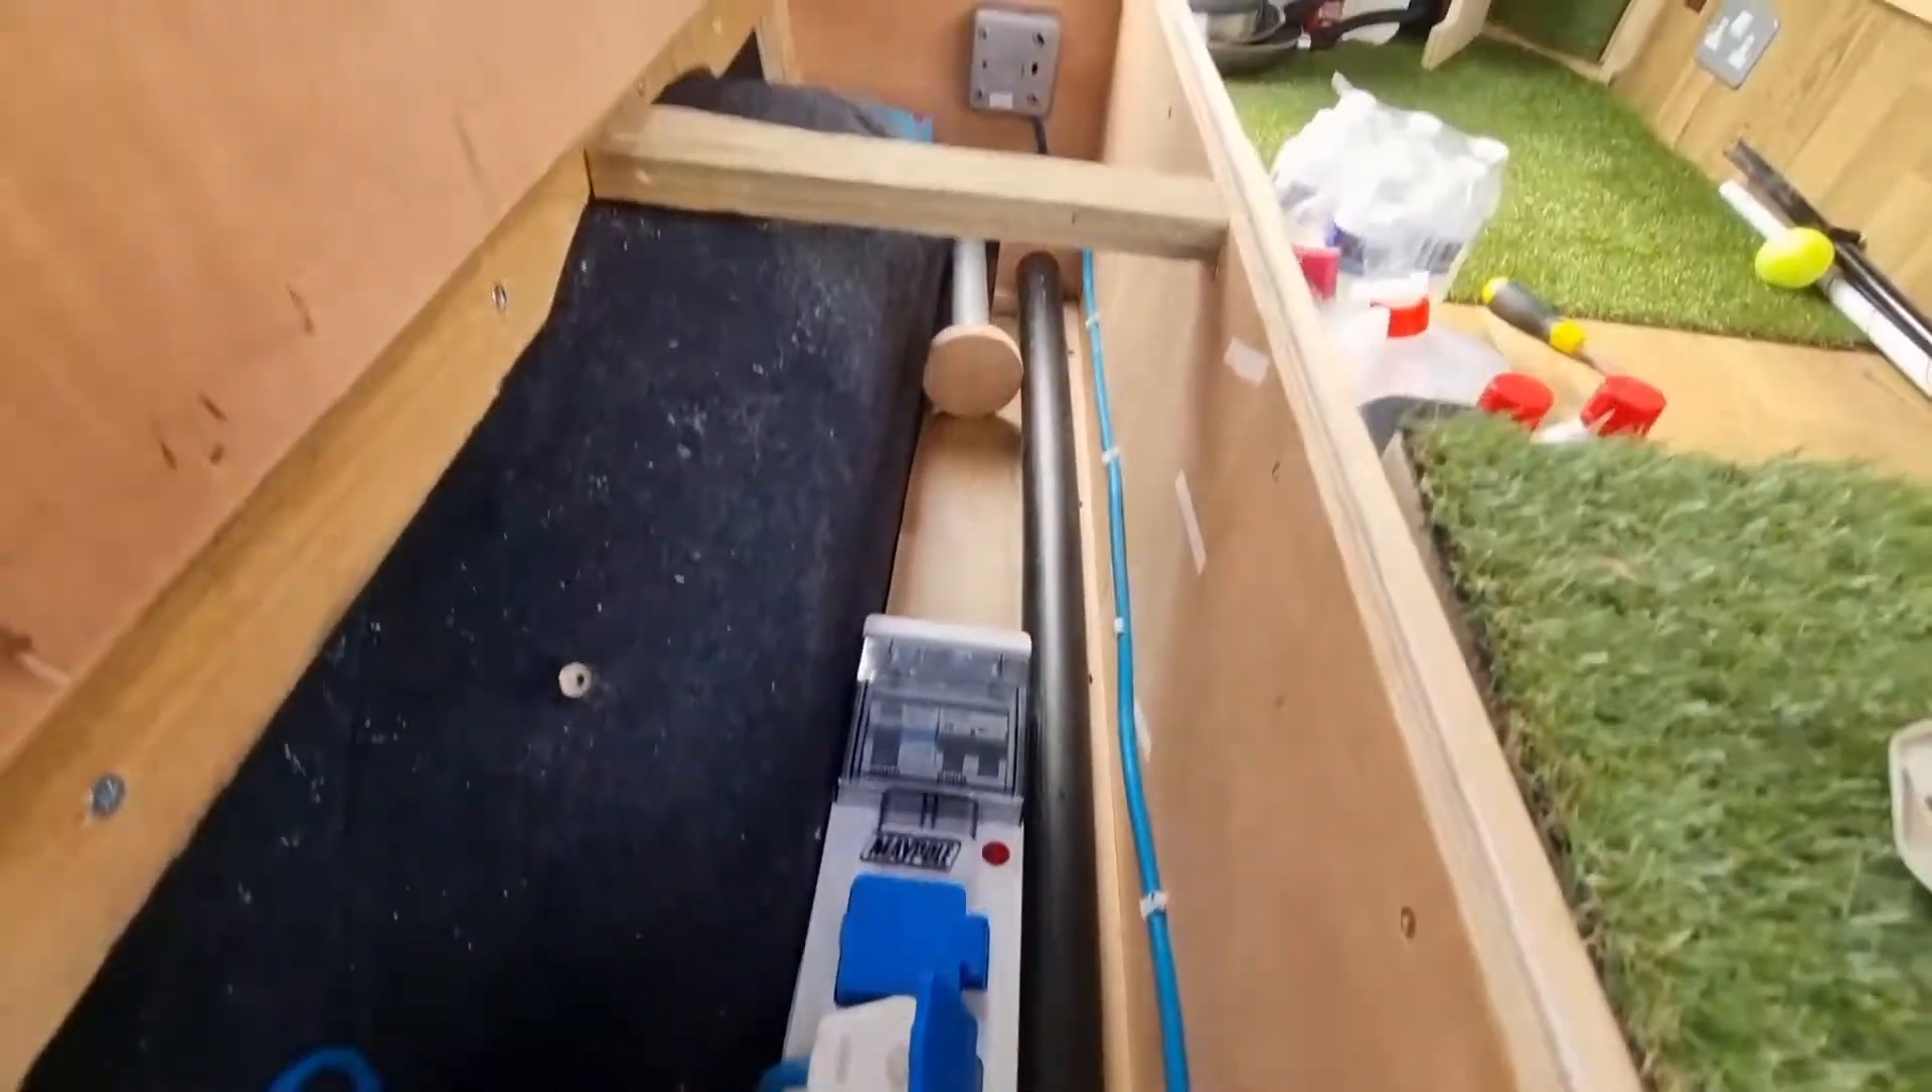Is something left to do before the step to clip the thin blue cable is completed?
No.